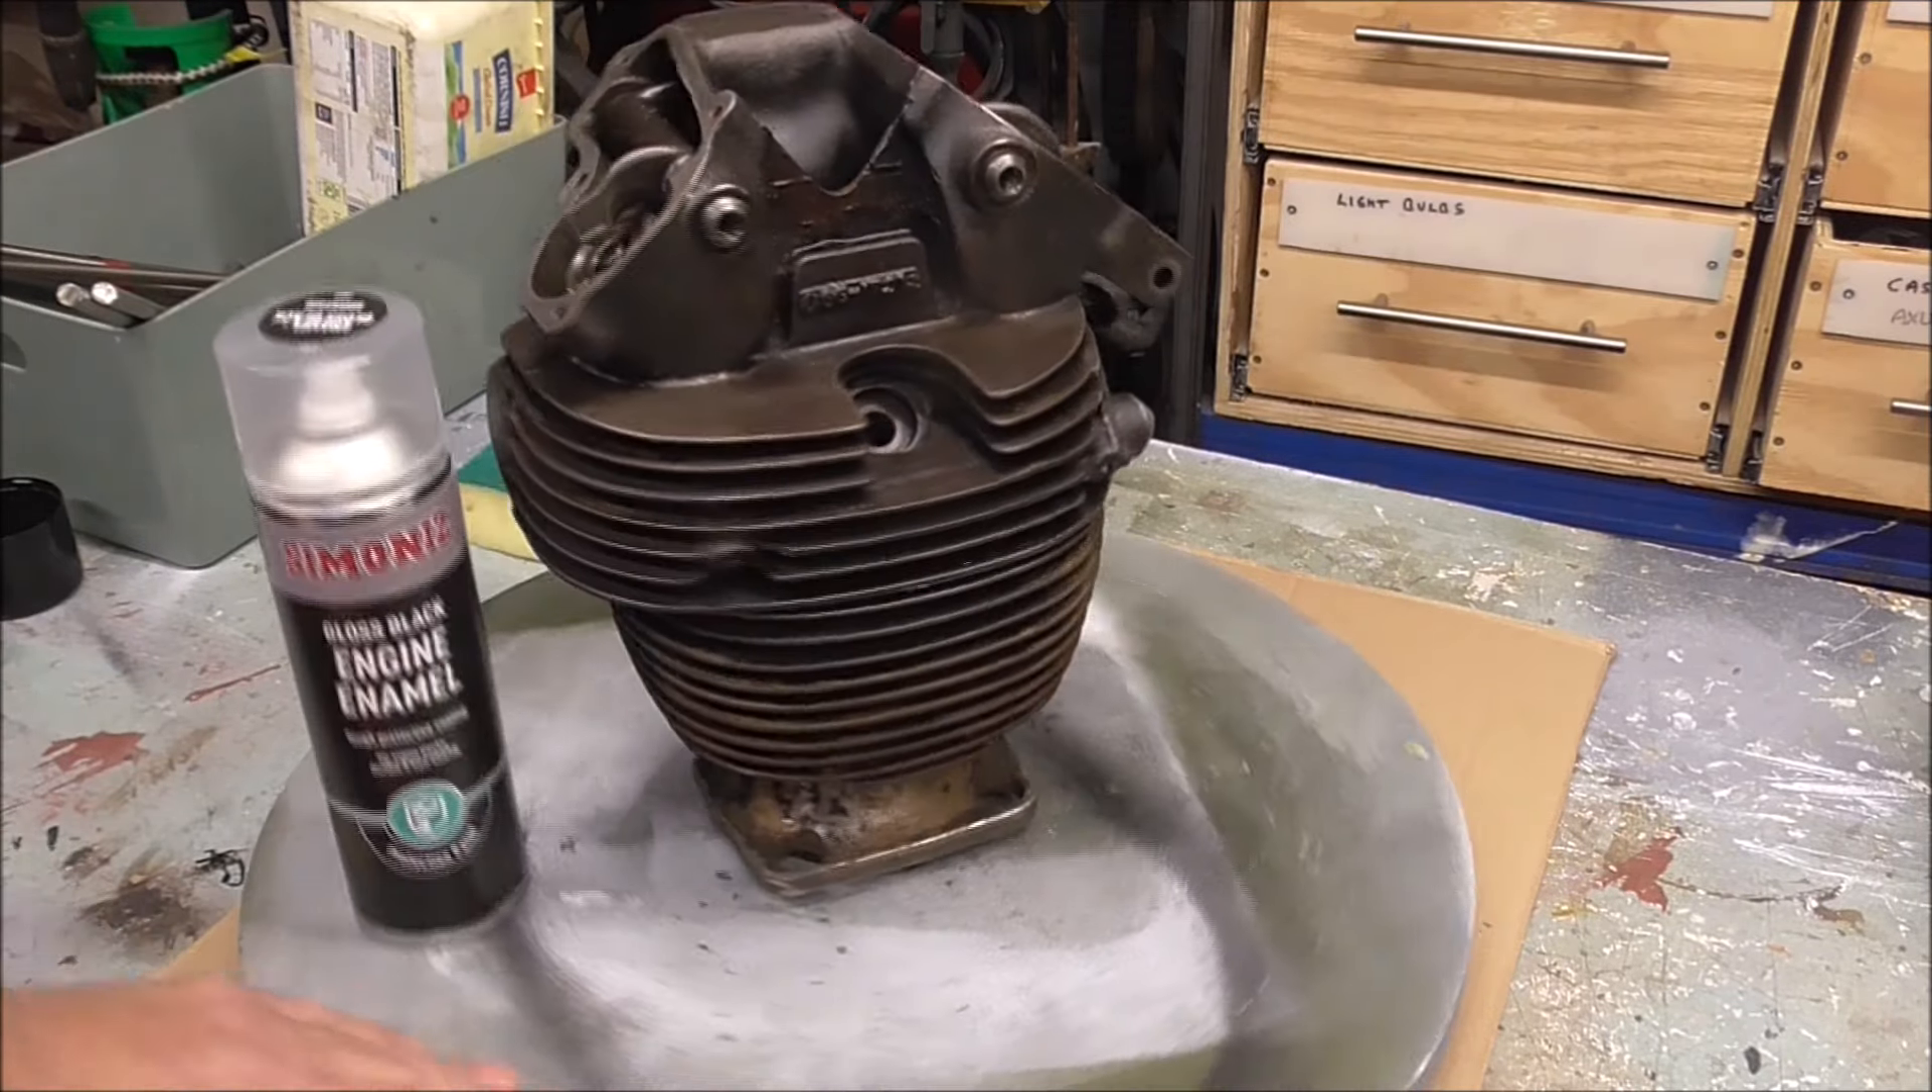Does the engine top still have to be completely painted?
Yes.